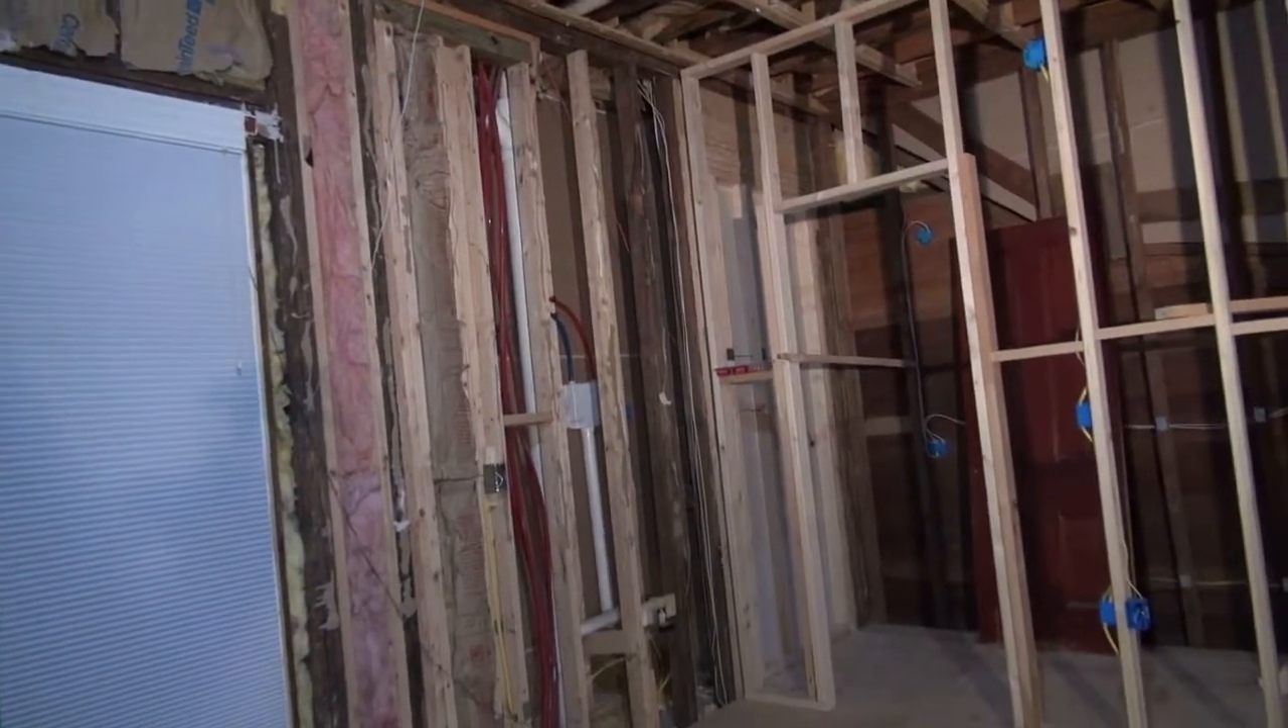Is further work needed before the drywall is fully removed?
No.